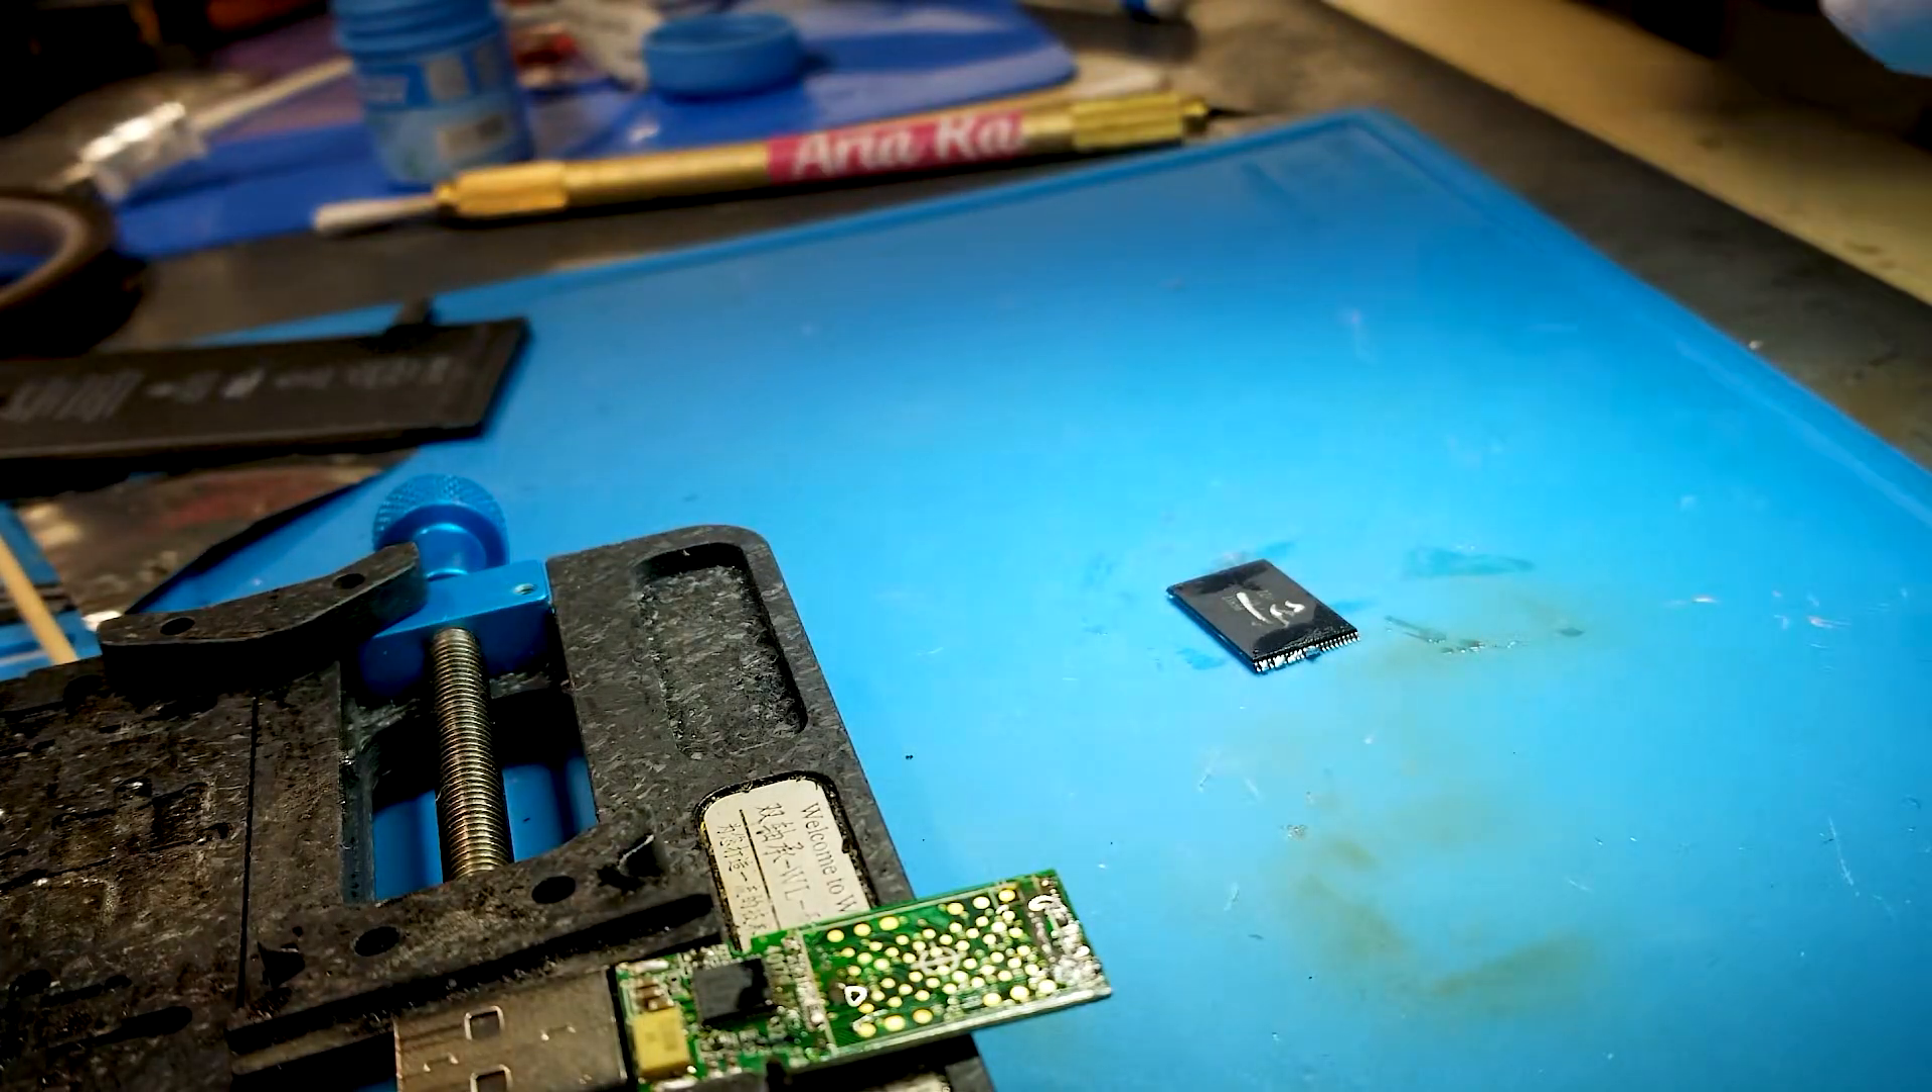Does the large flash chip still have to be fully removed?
No.